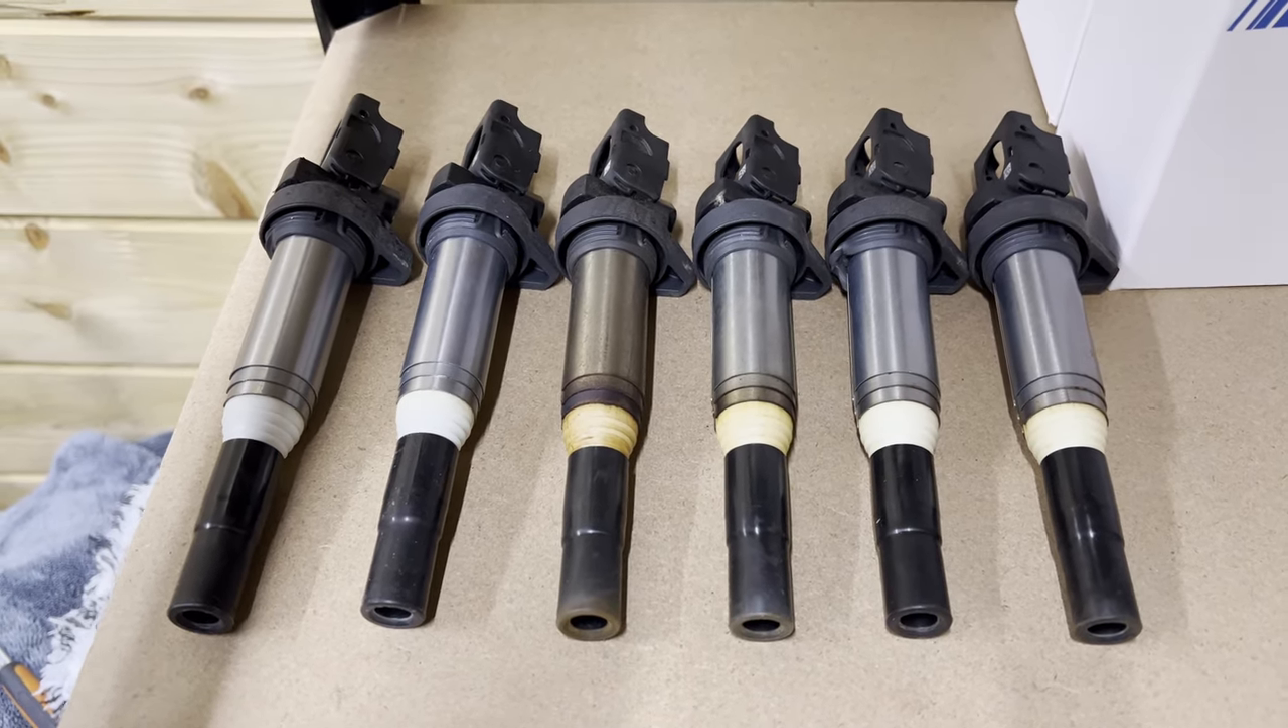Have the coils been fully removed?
Yes.